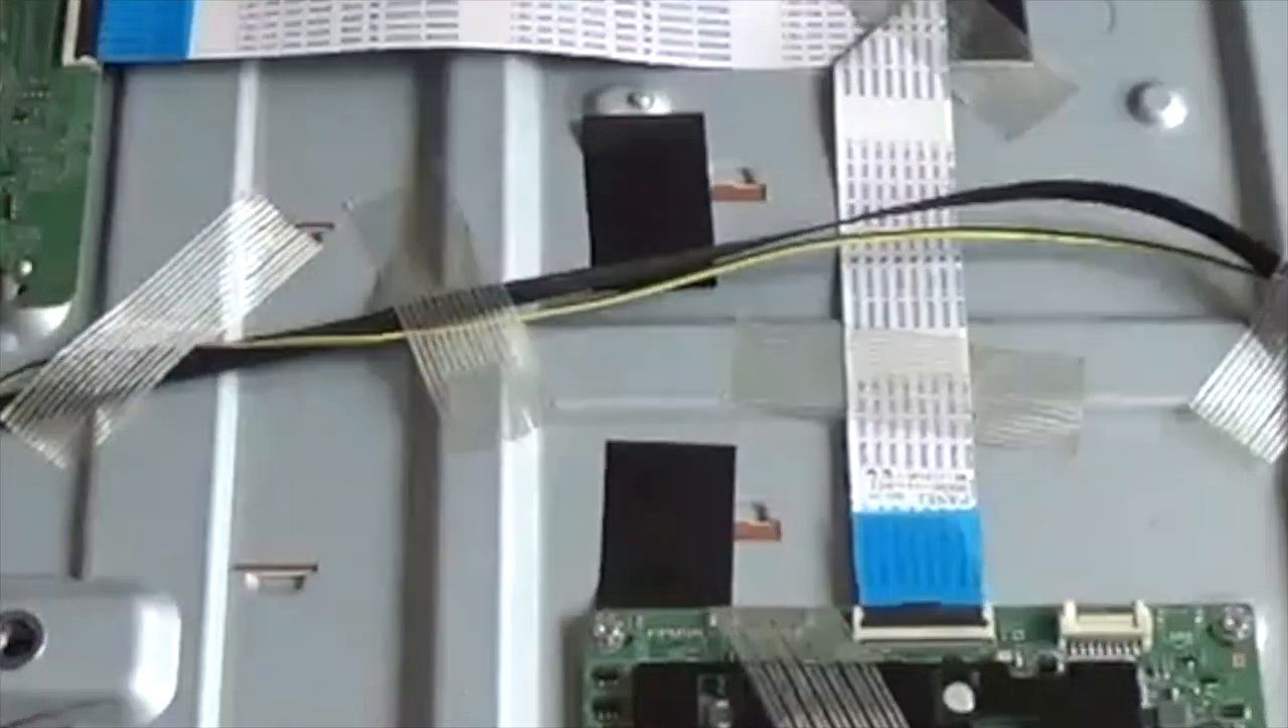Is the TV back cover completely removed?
Yes.